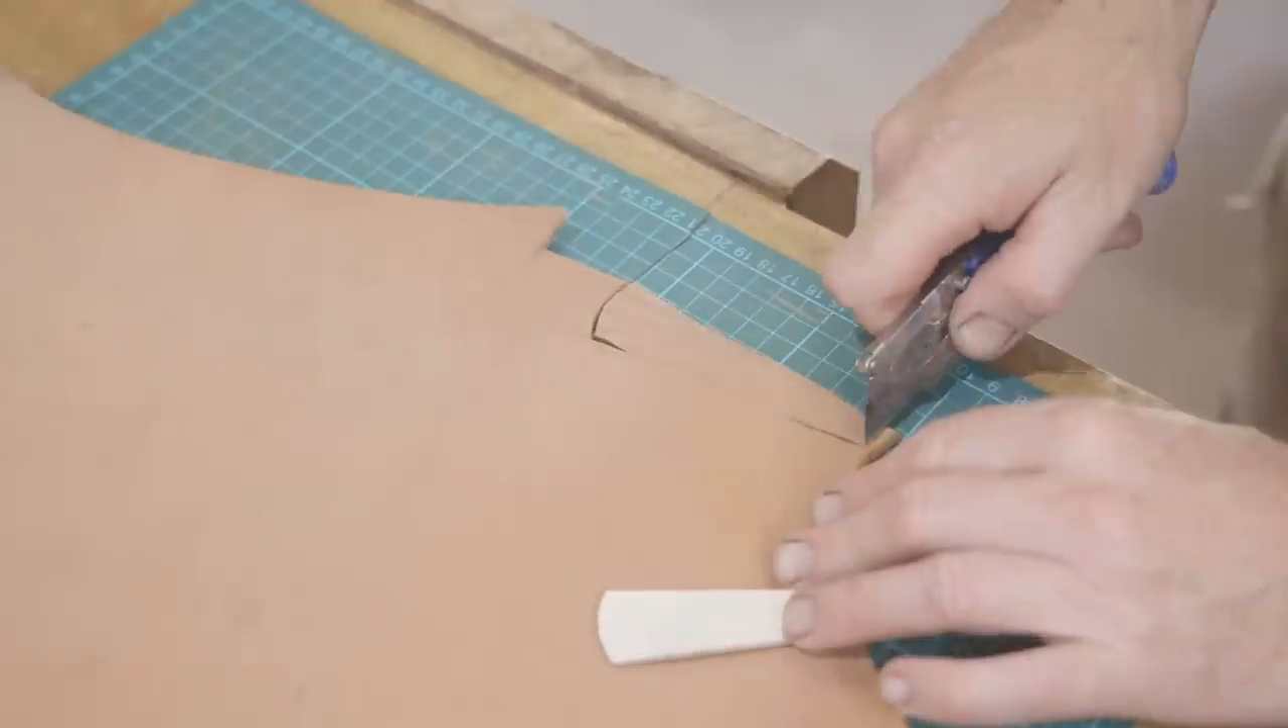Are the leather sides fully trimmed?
No.